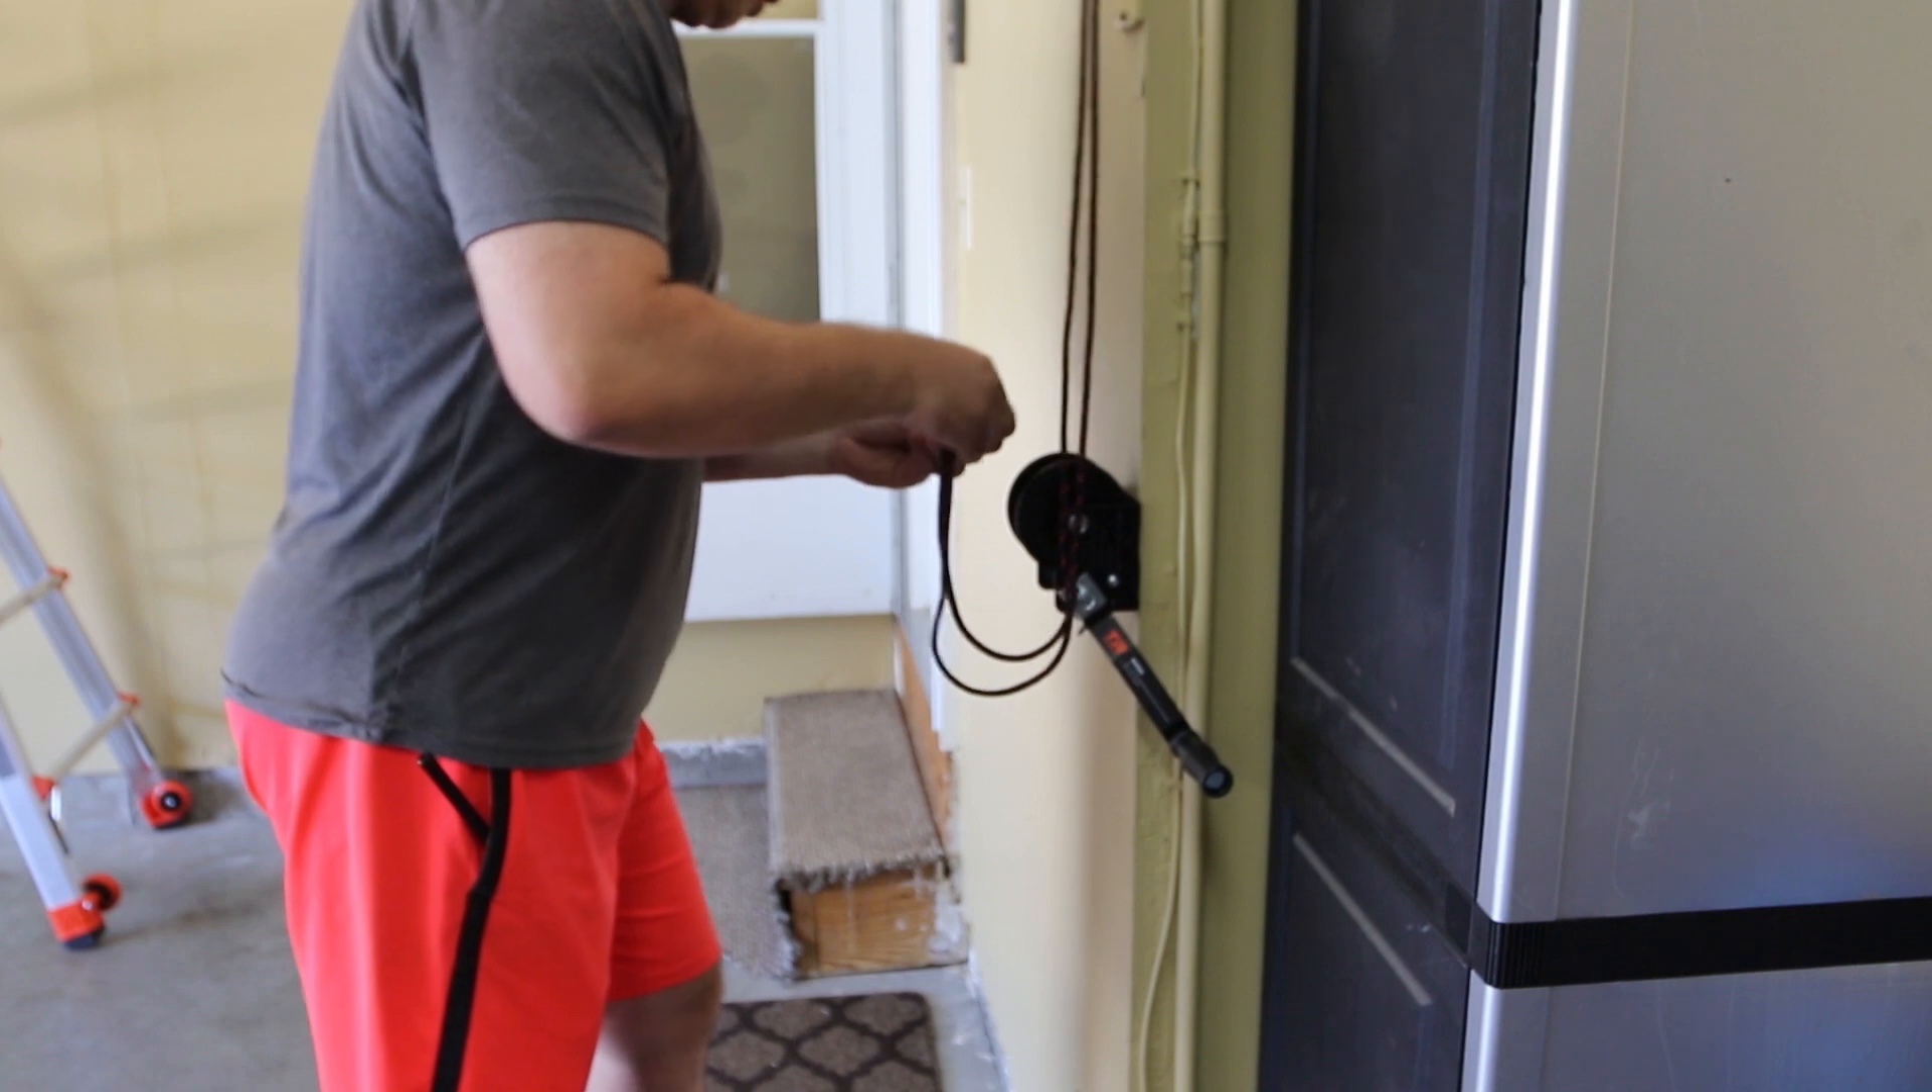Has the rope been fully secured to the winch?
No.